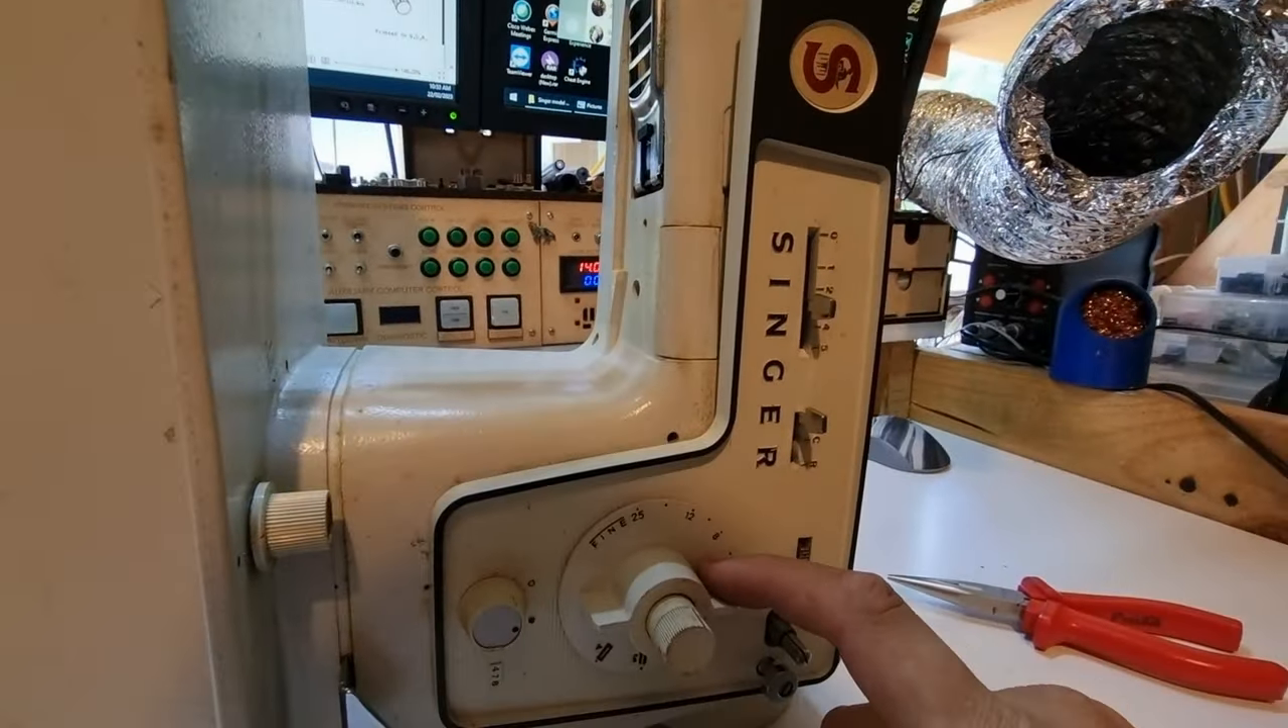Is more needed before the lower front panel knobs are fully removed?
Yes.